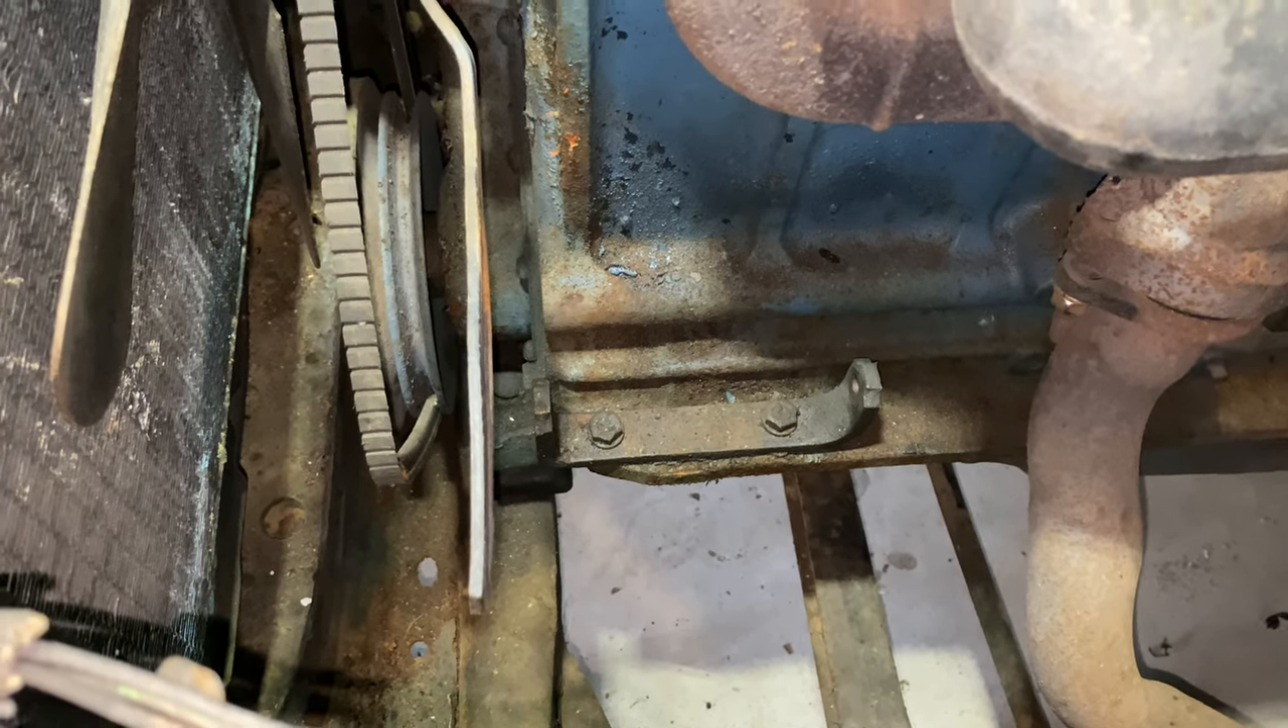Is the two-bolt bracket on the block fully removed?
No.